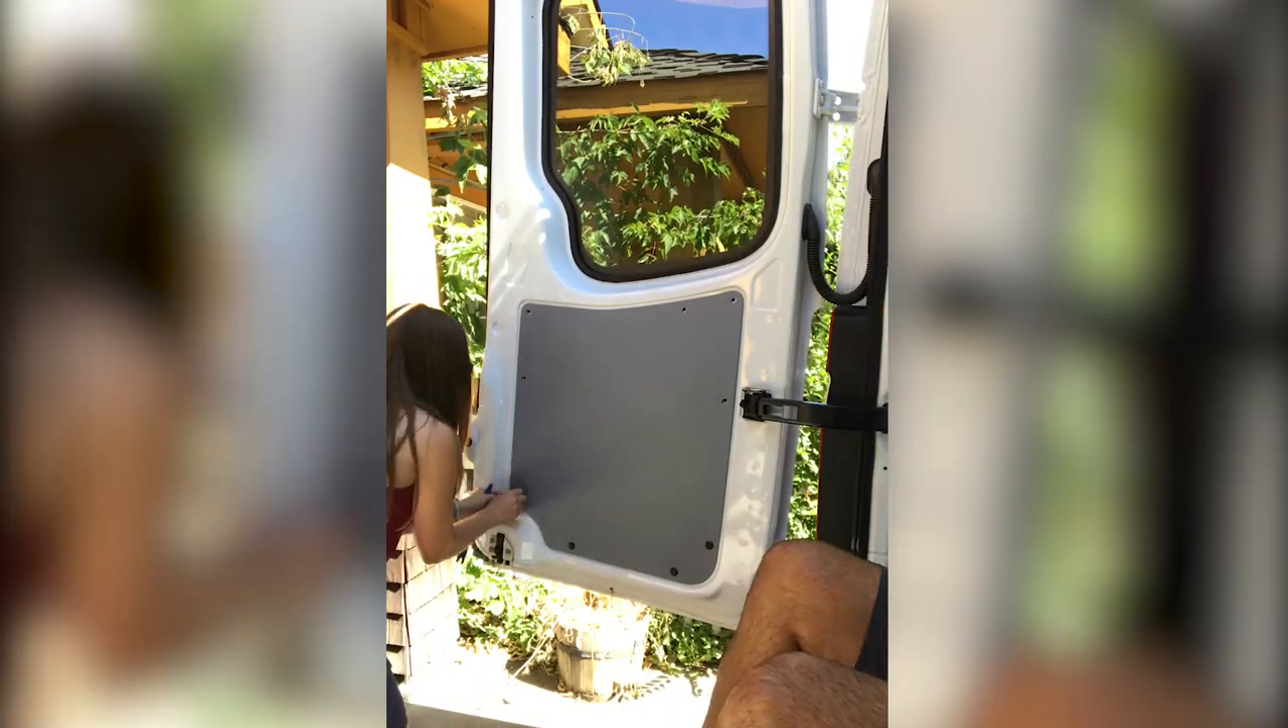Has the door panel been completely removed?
No.